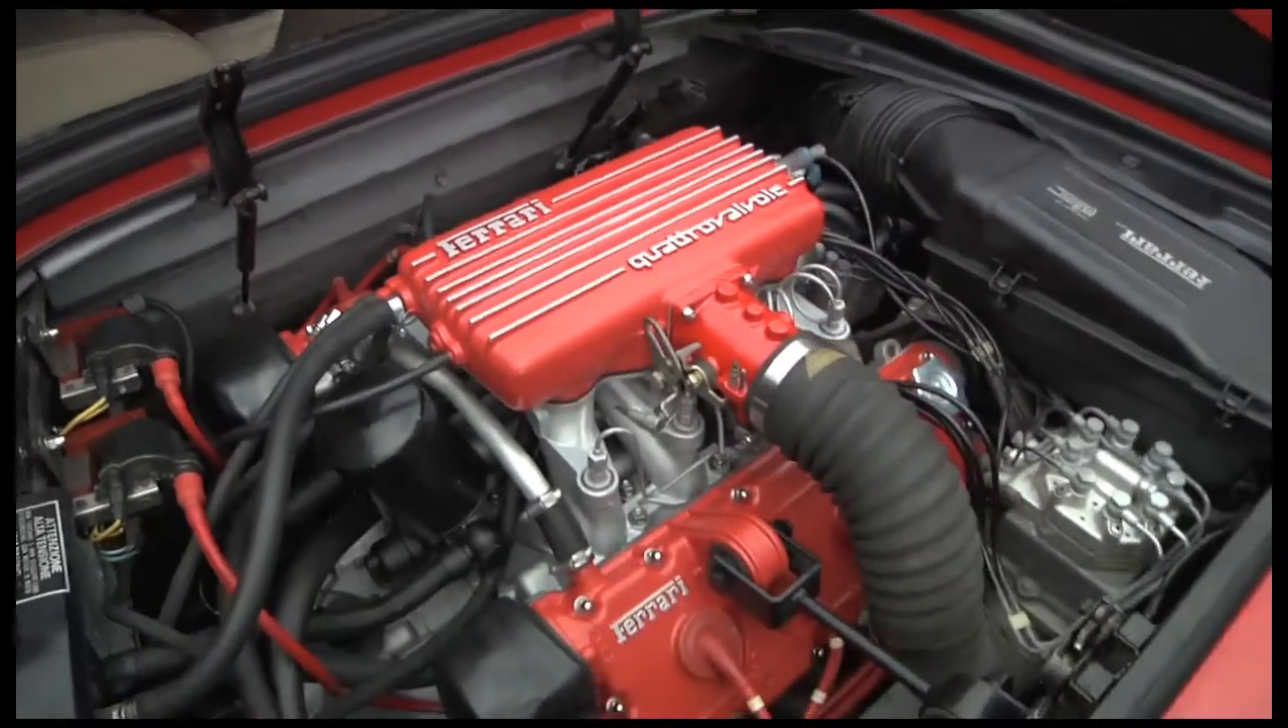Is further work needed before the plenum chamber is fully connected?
No.